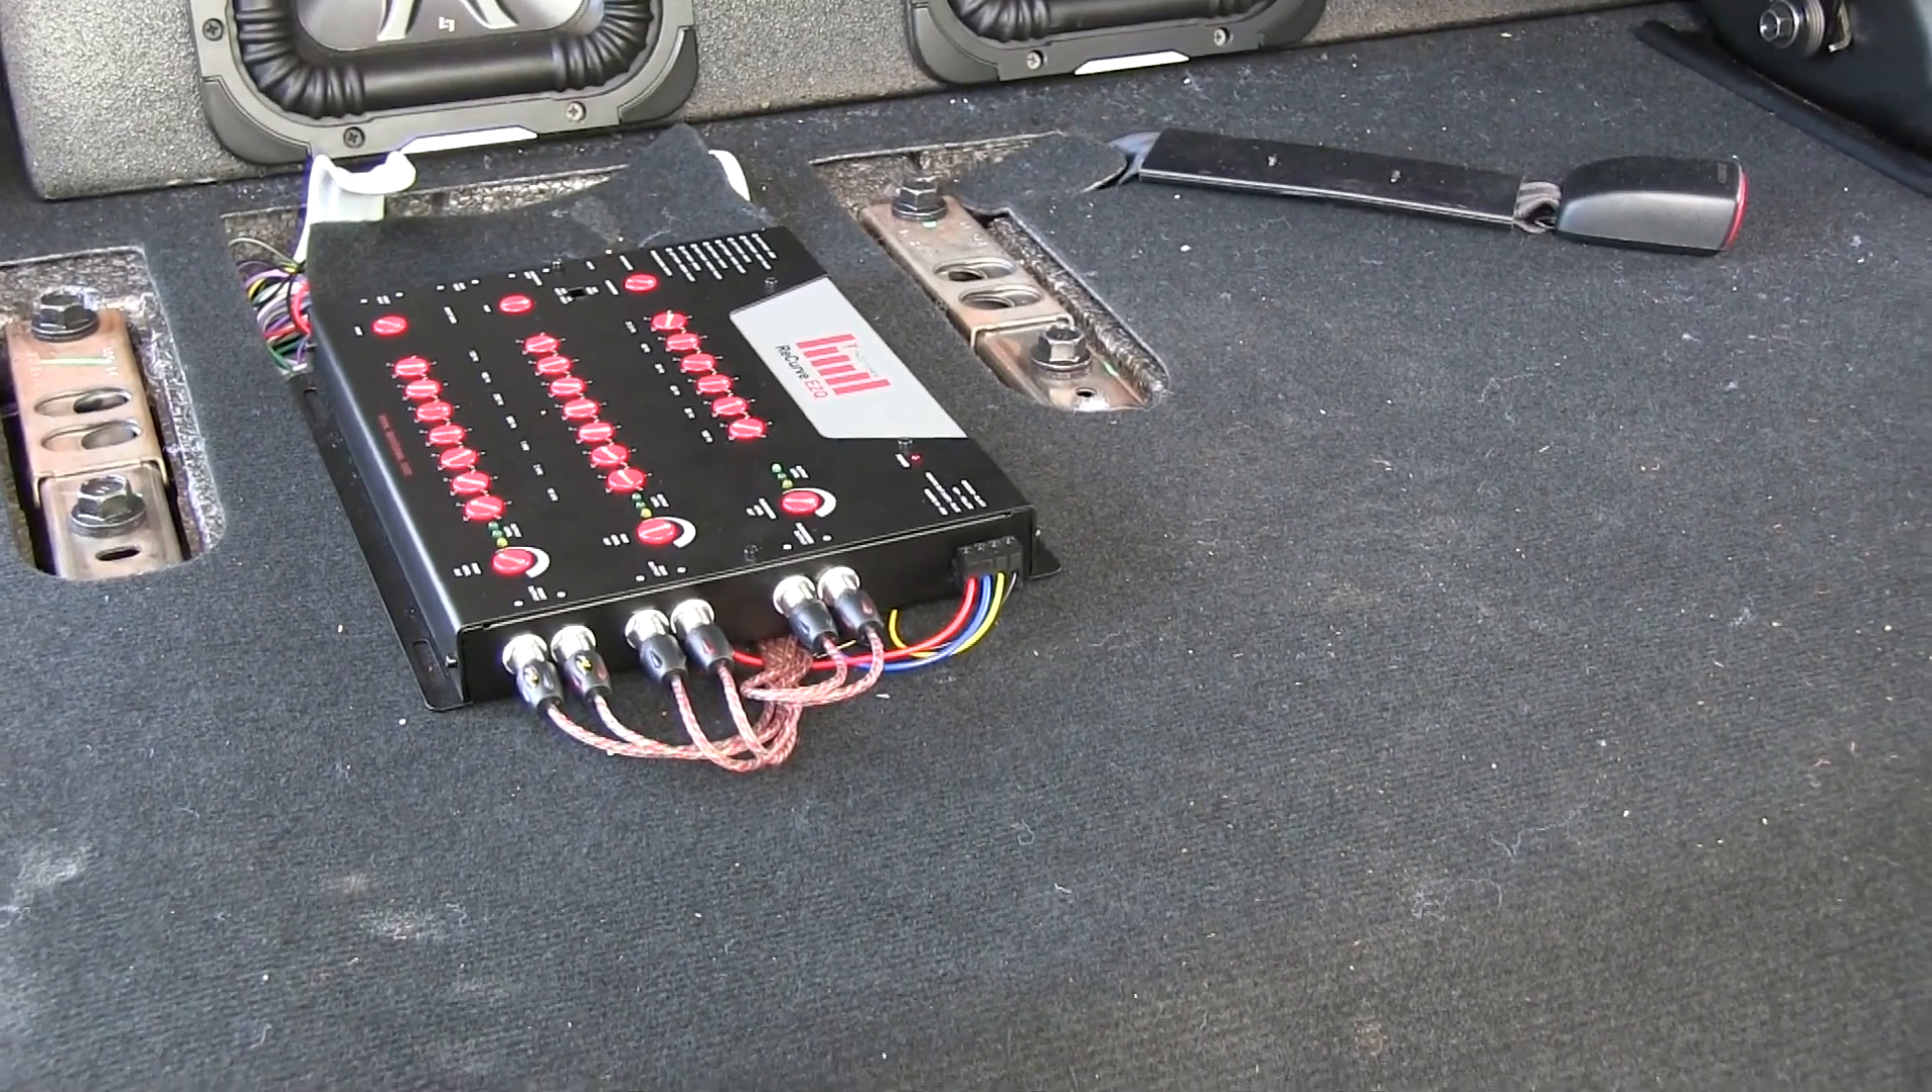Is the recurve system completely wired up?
Yes.